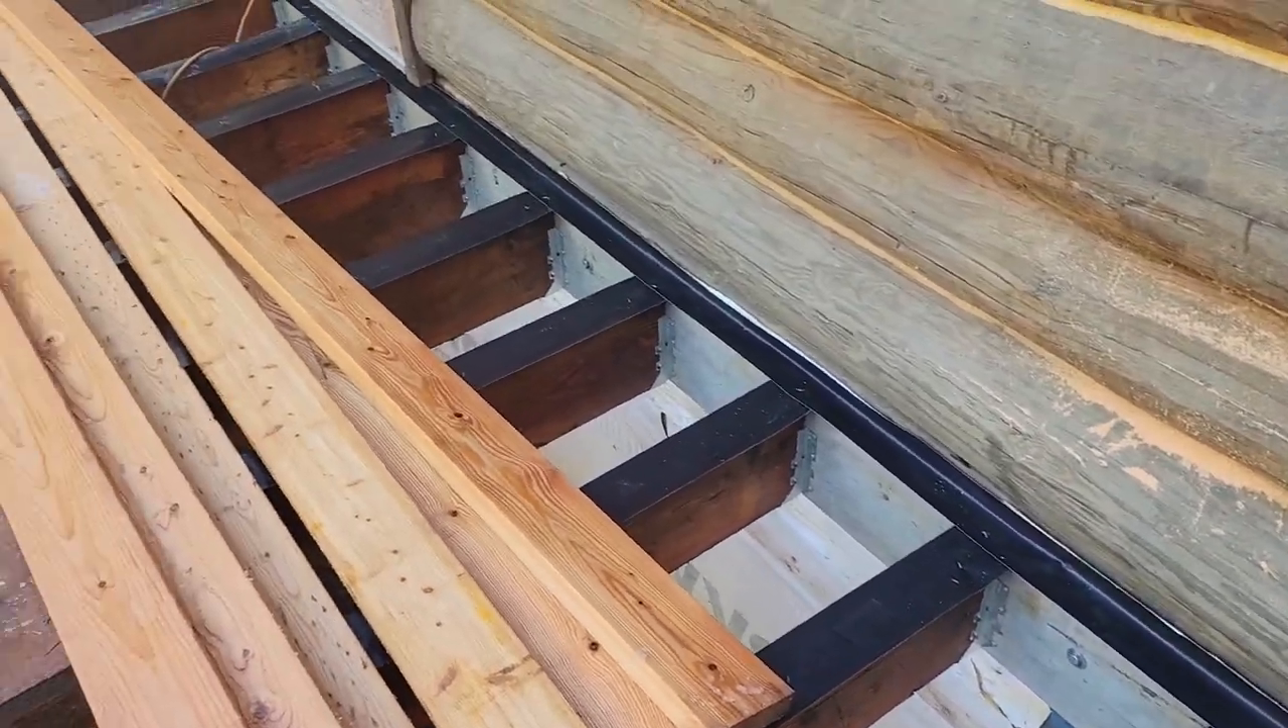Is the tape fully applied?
Yes.